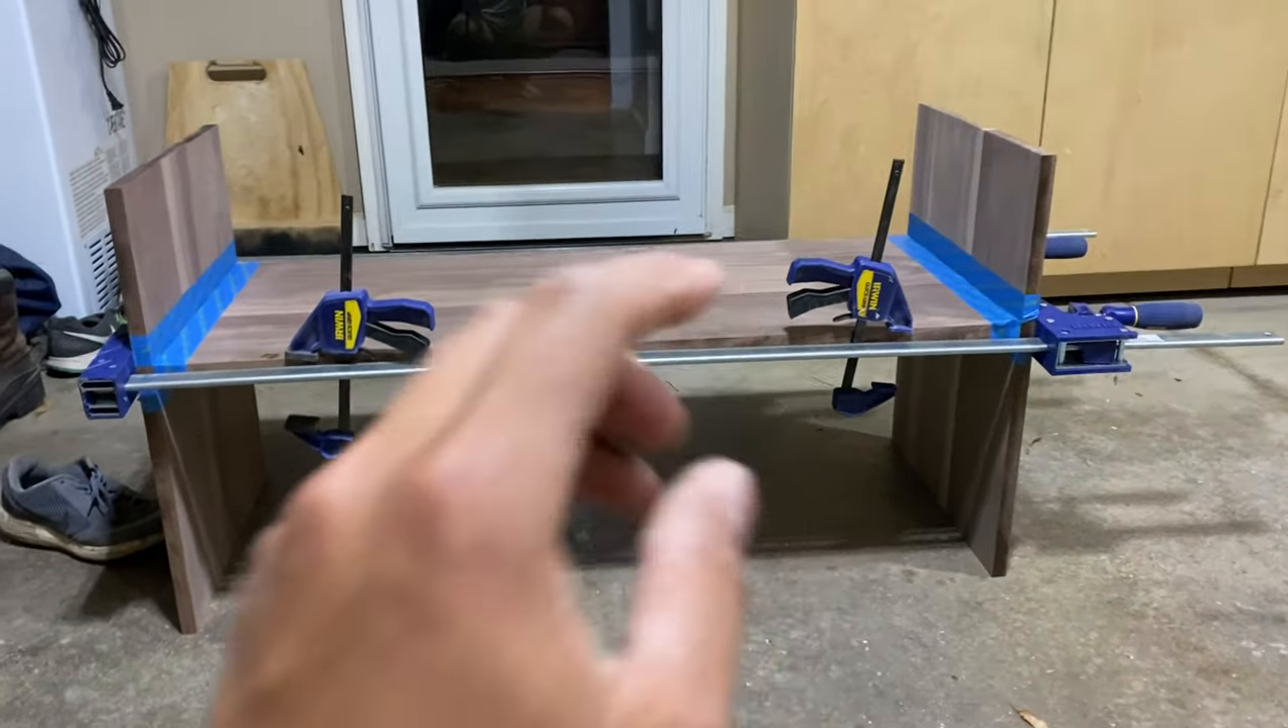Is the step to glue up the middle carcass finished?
Yes.